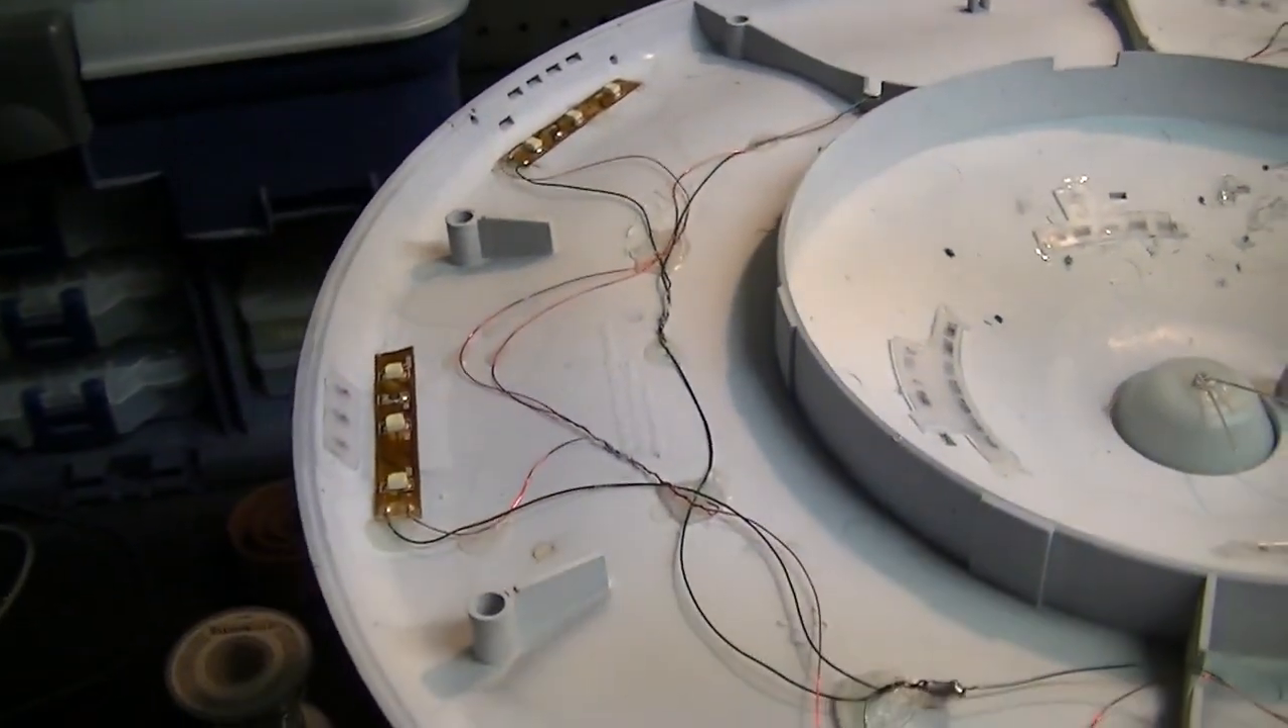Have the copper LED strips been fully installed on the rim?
Yes.